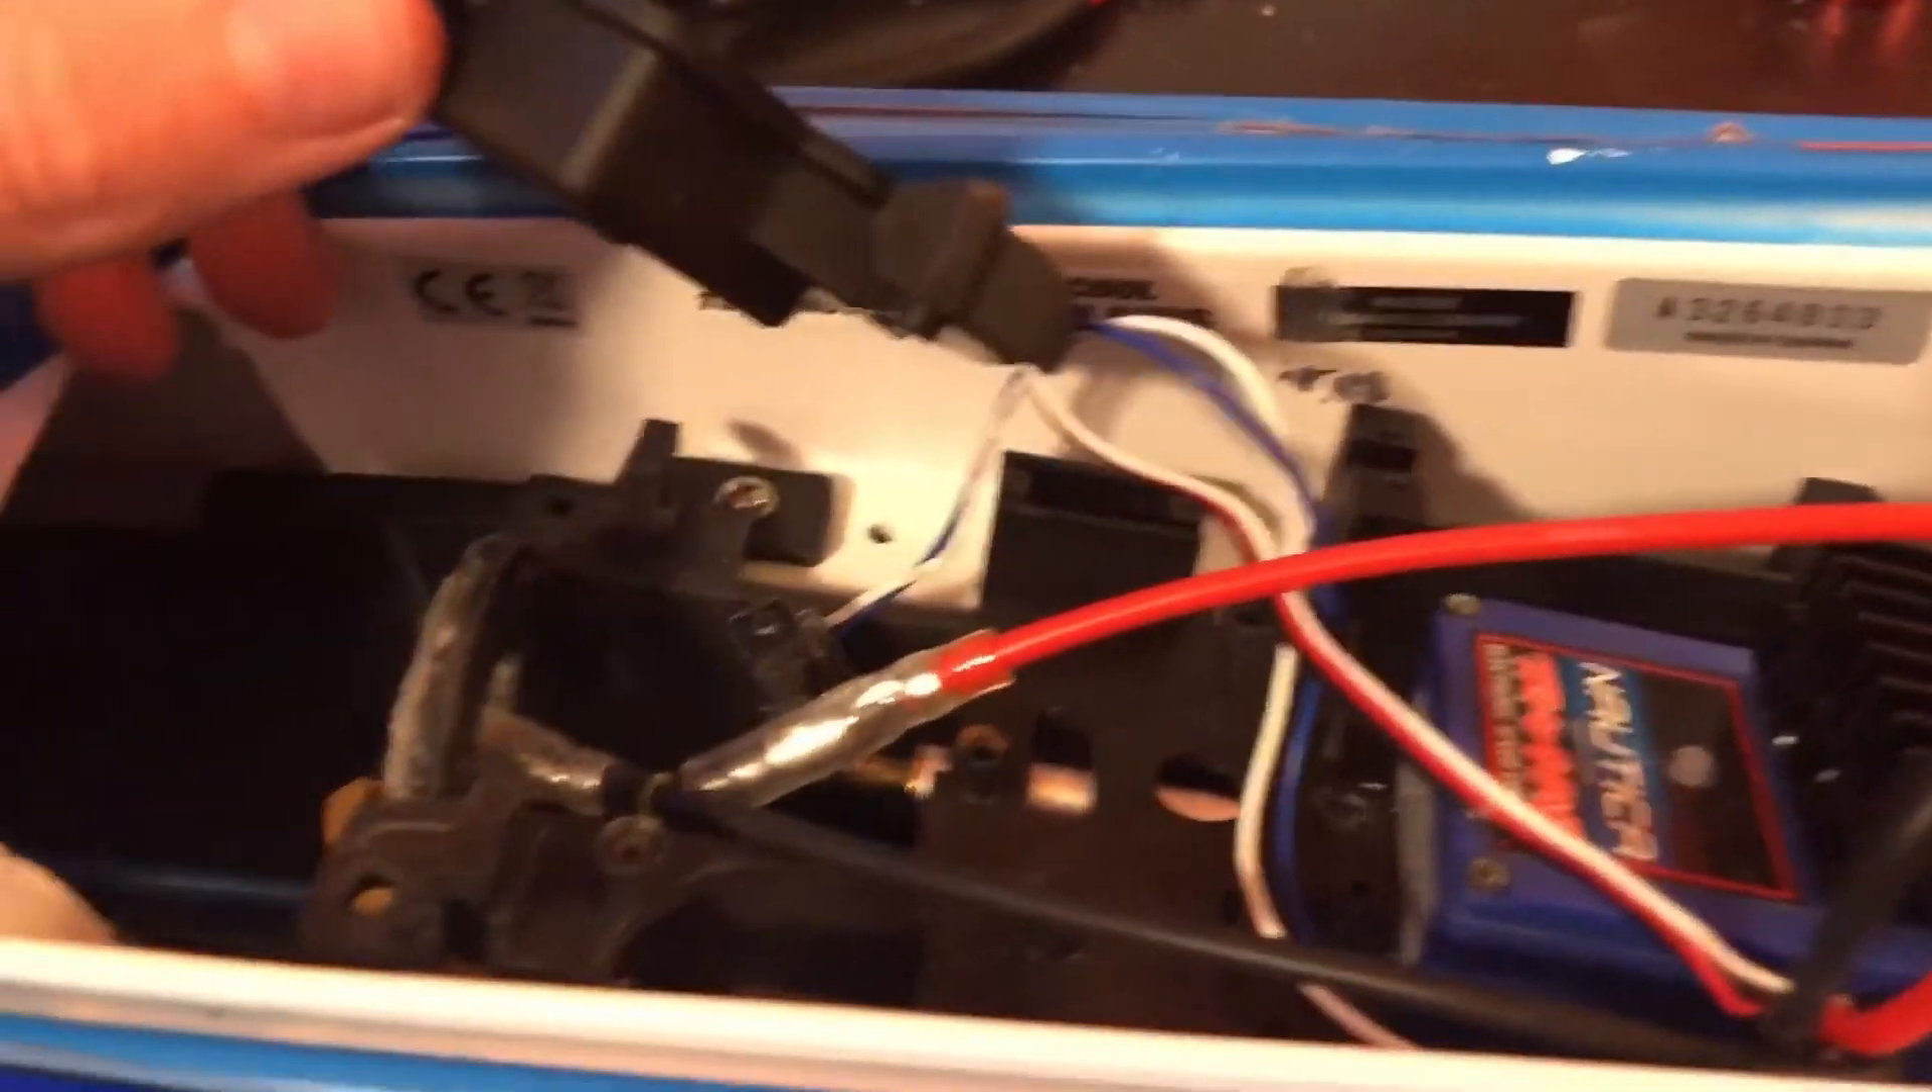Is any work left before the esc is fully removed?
Yes.